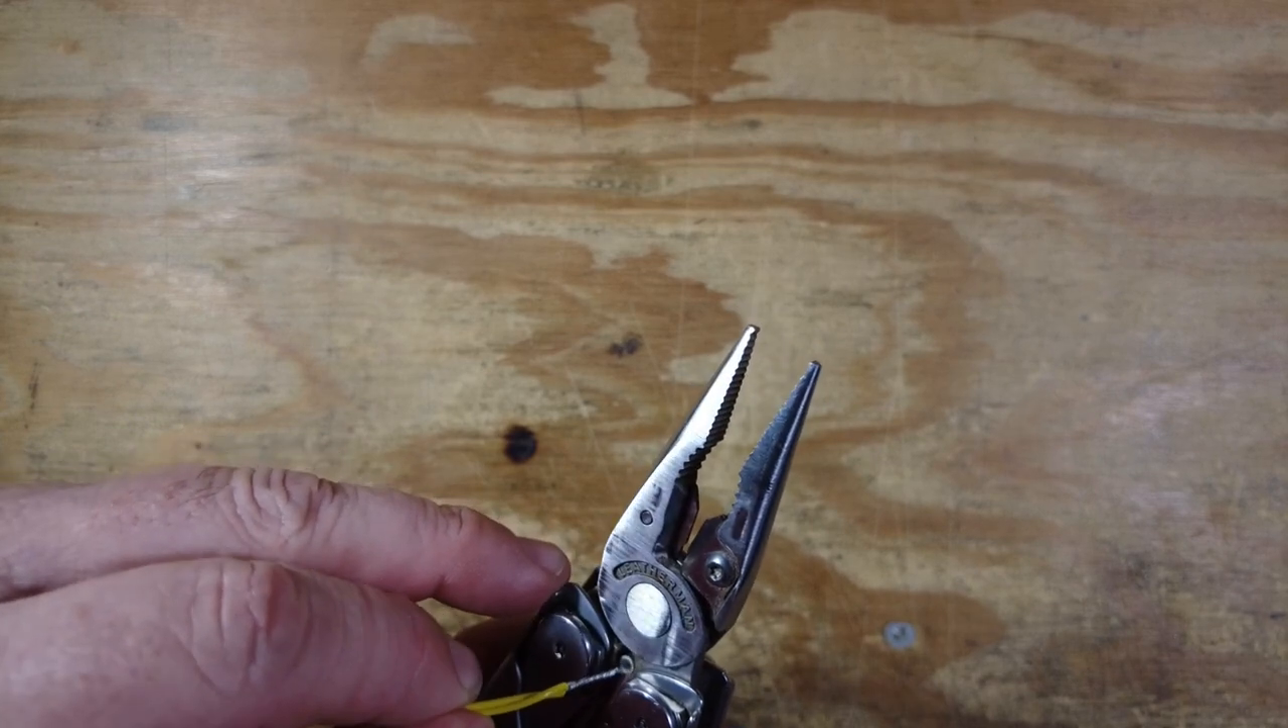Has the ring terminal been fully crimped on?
No.